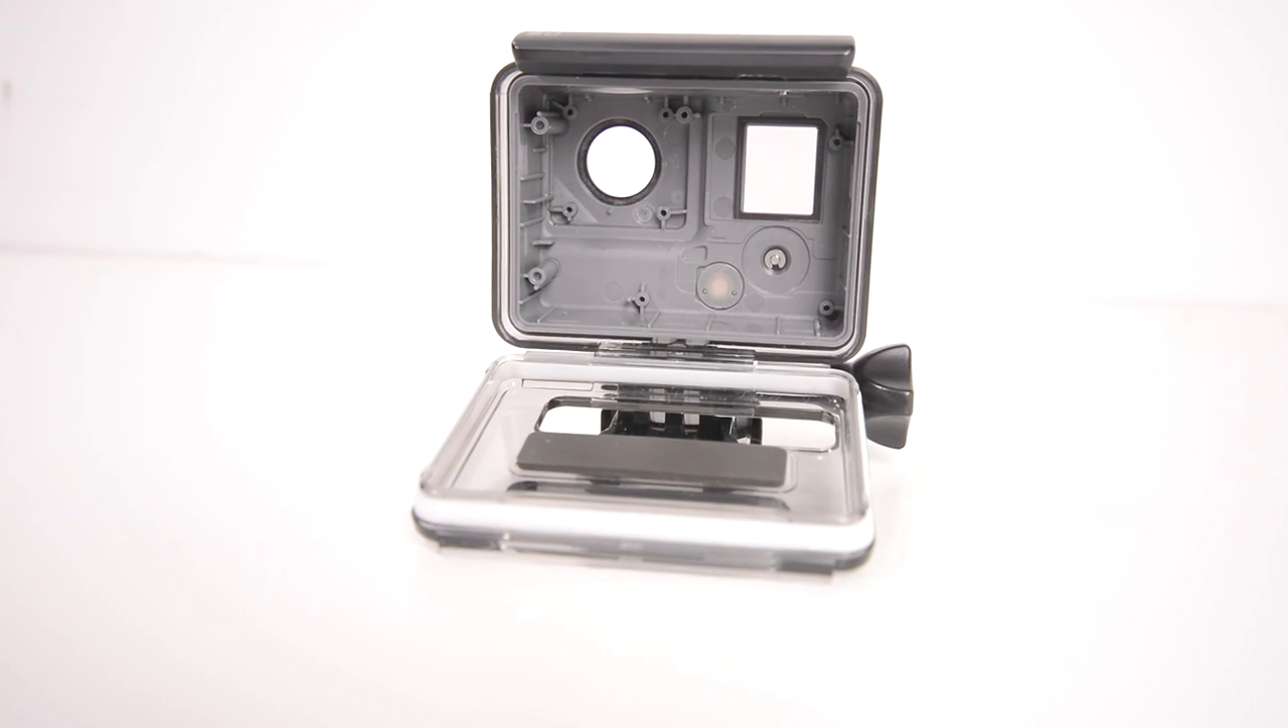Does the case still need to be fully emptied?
No.